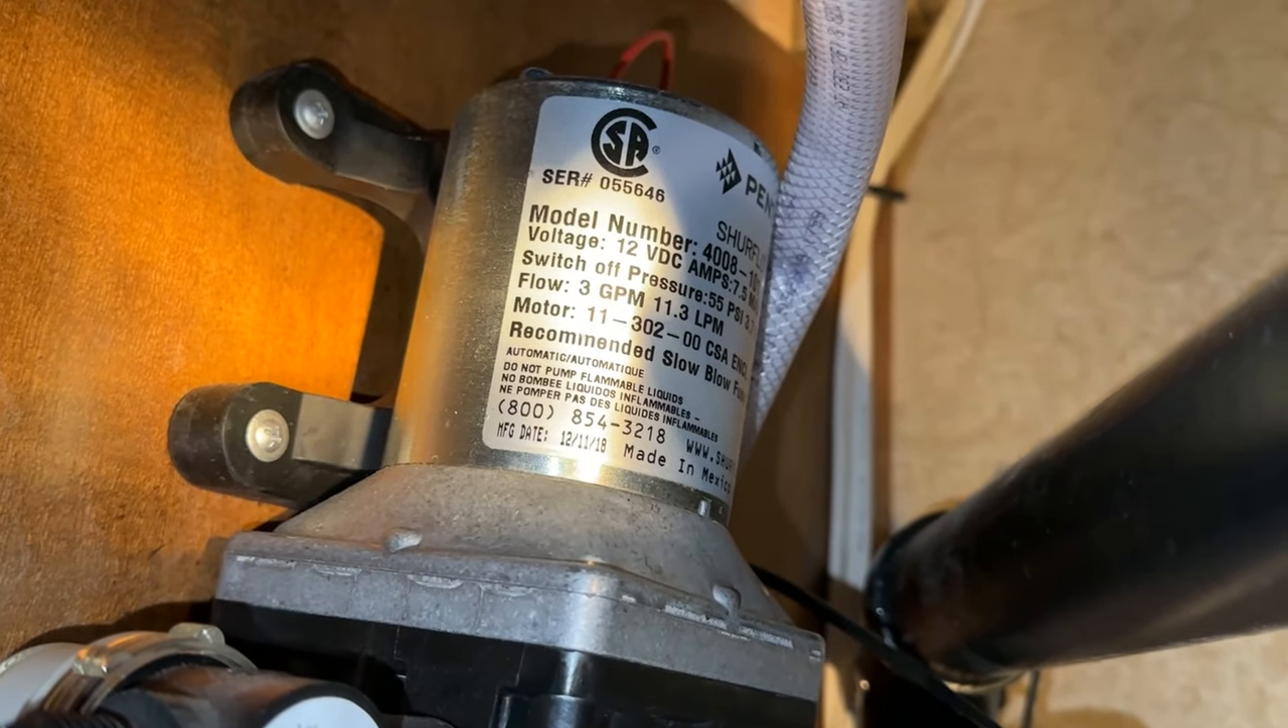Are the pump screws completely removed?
No.